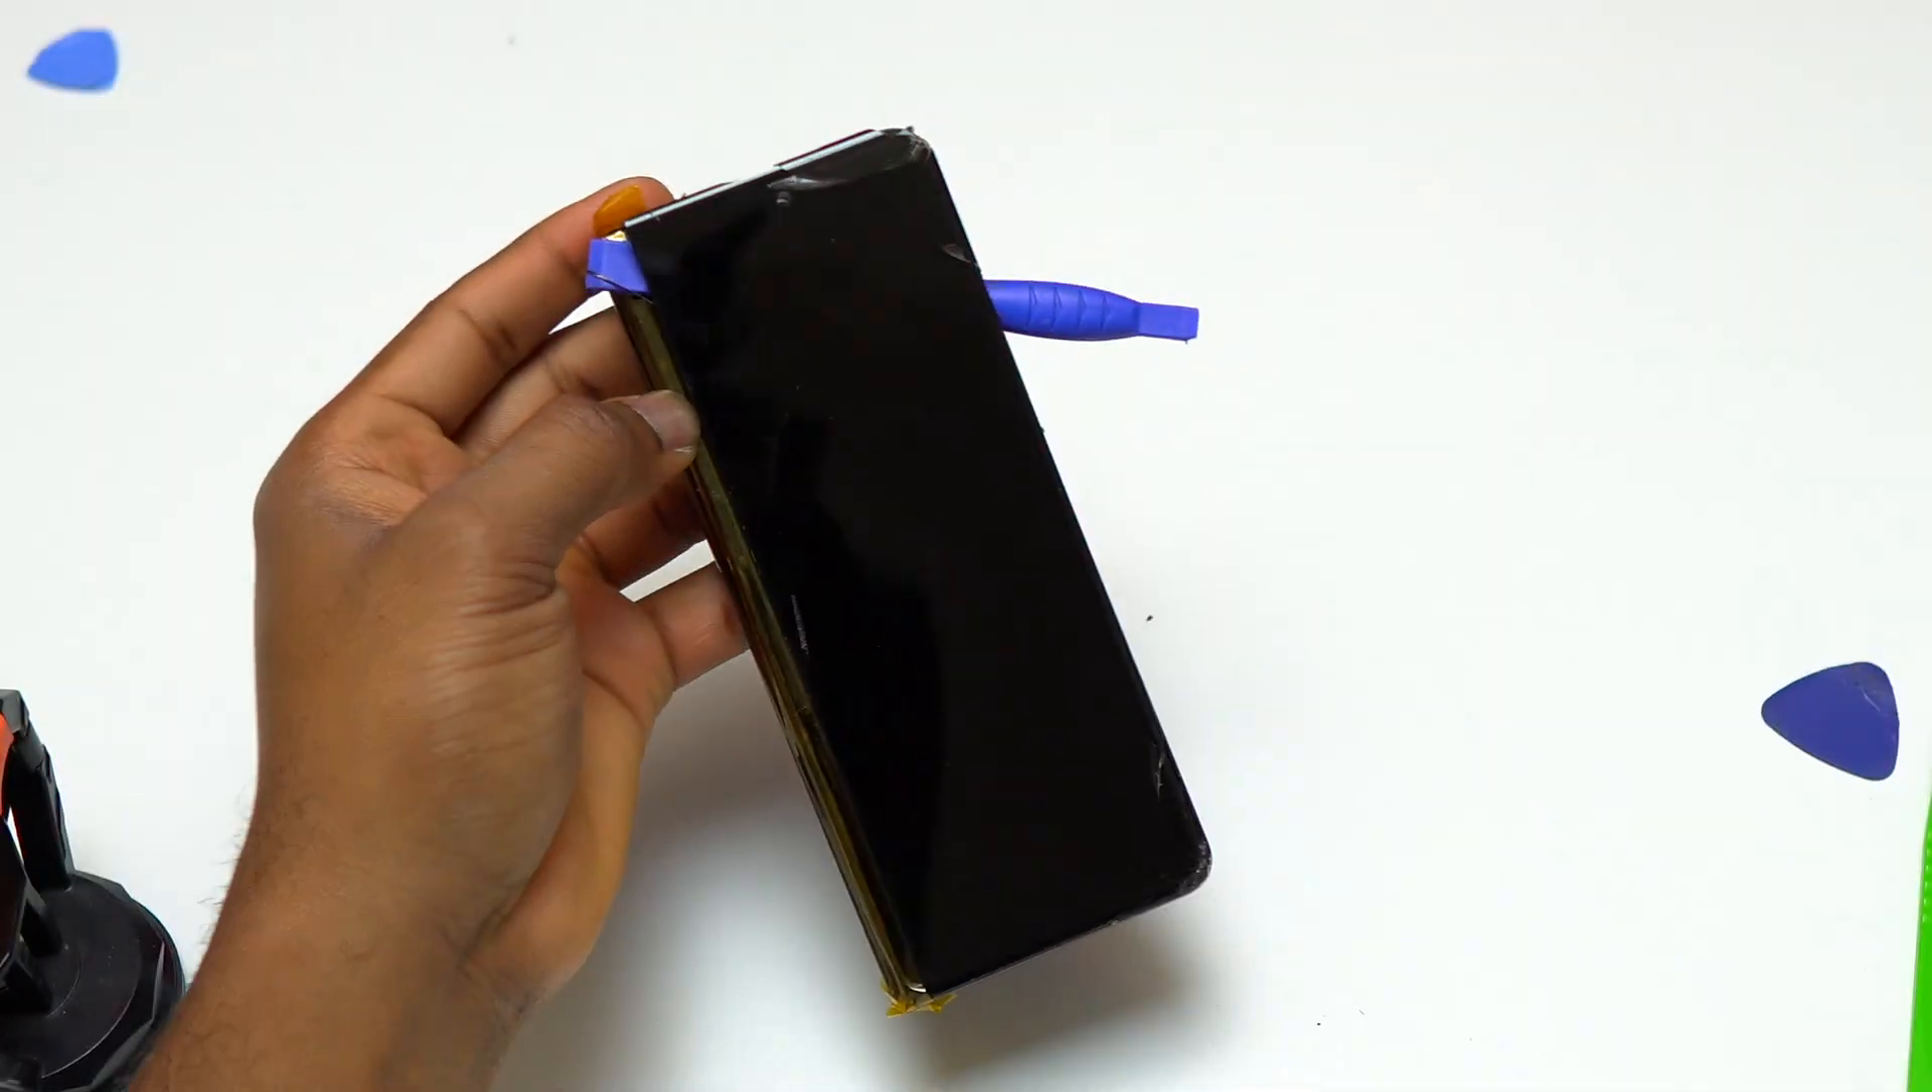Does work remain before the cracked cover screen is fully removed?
Yes.